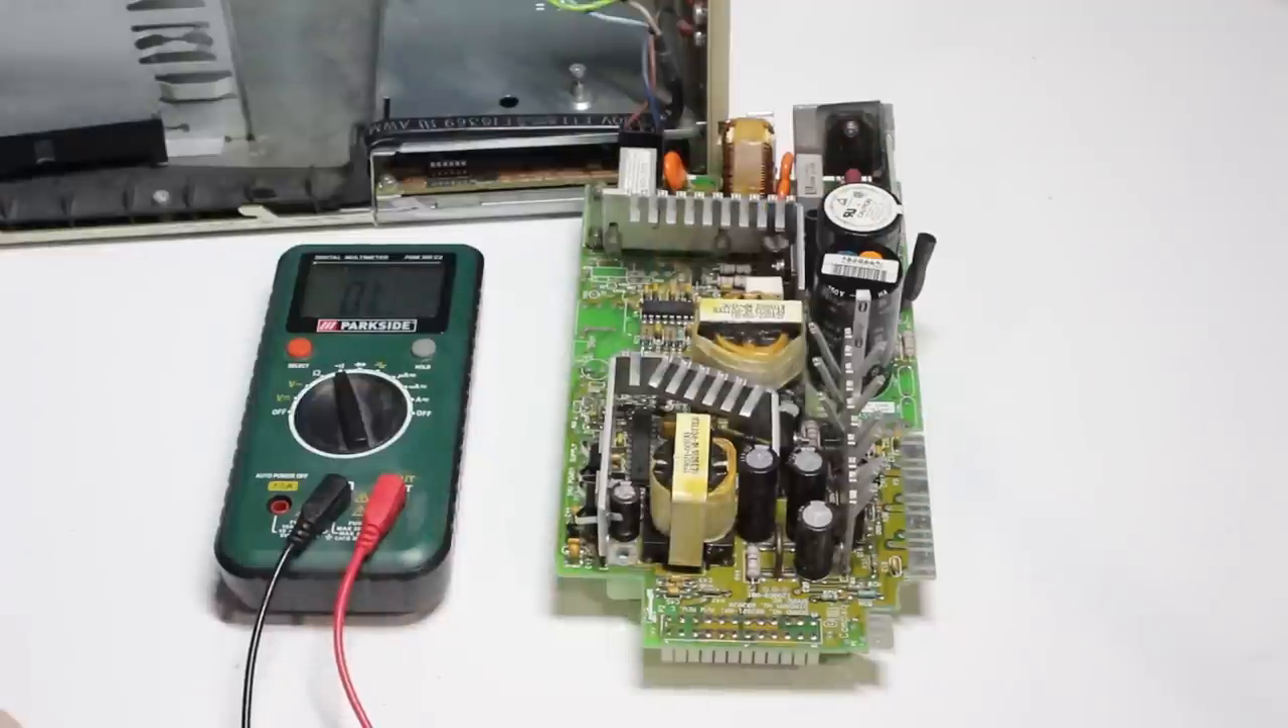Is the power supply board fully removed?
Yes.